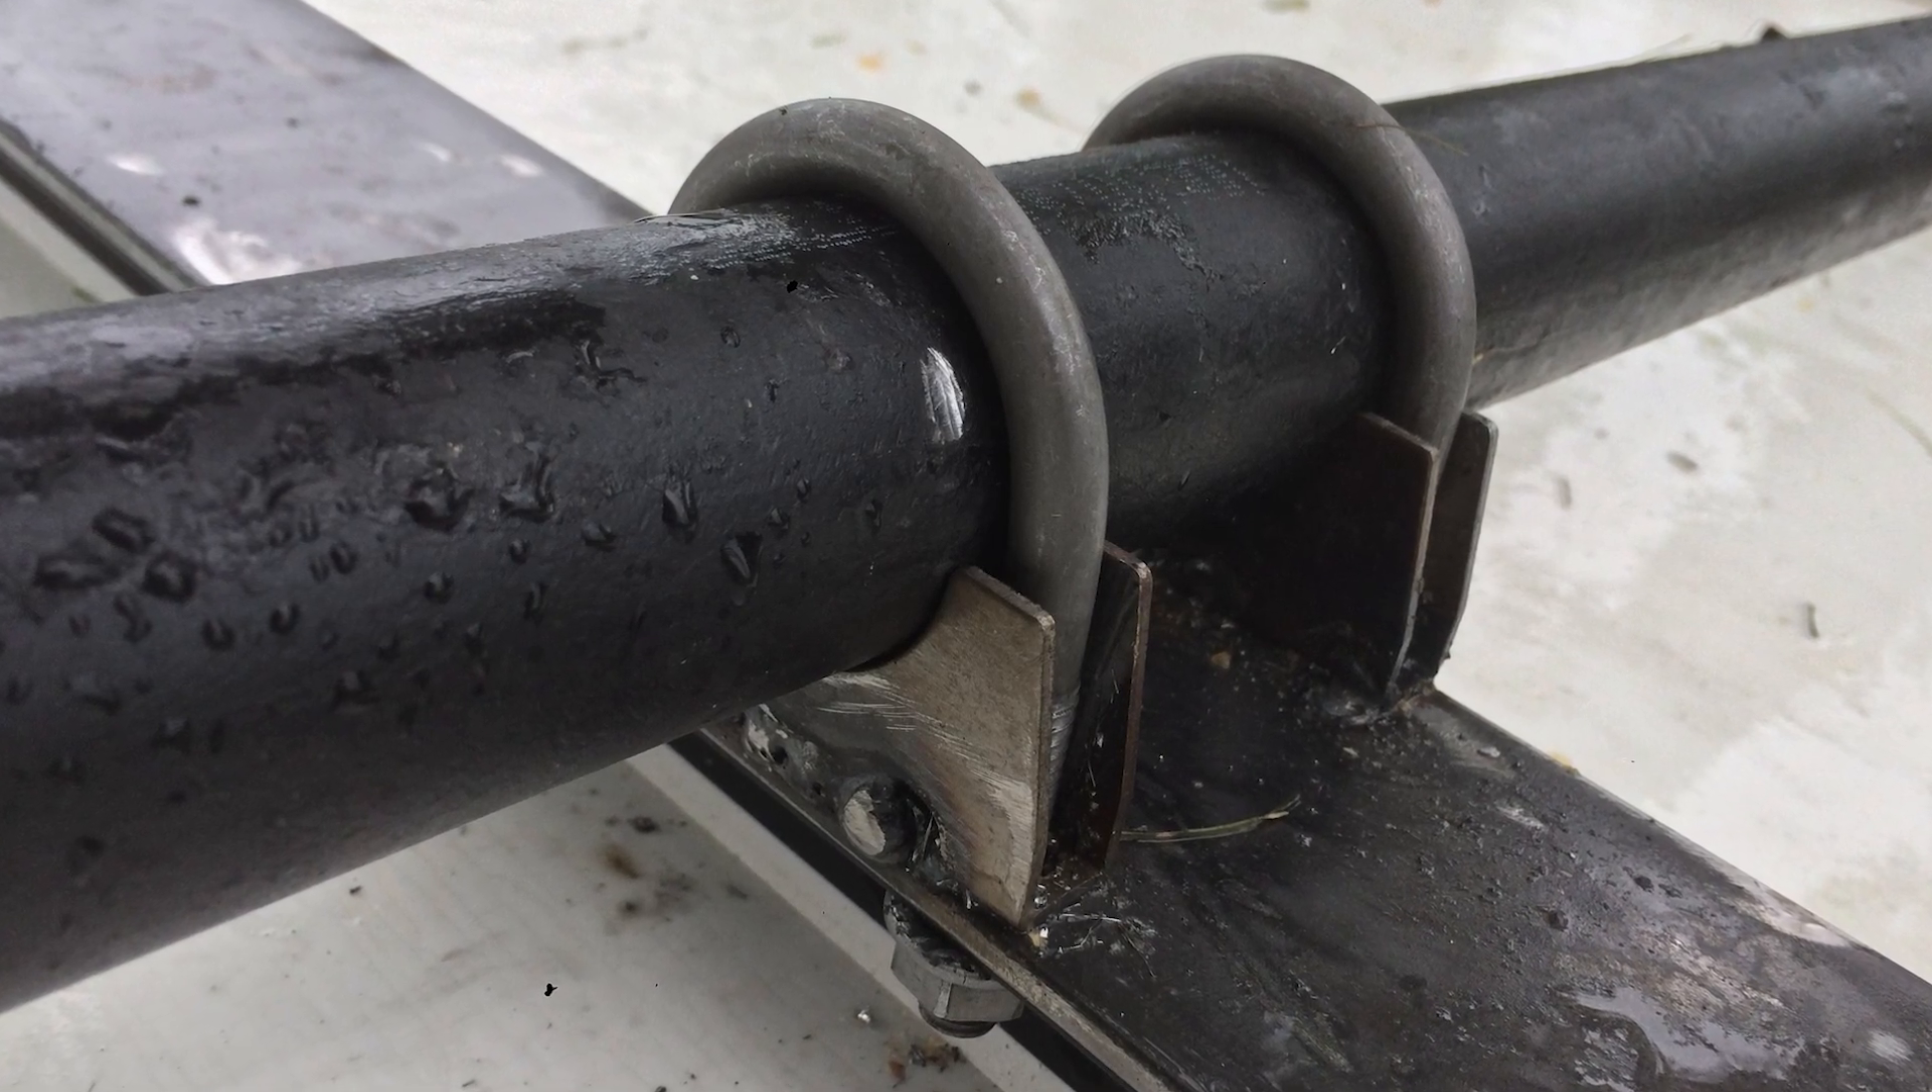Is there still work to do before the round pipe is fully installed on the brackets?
No.